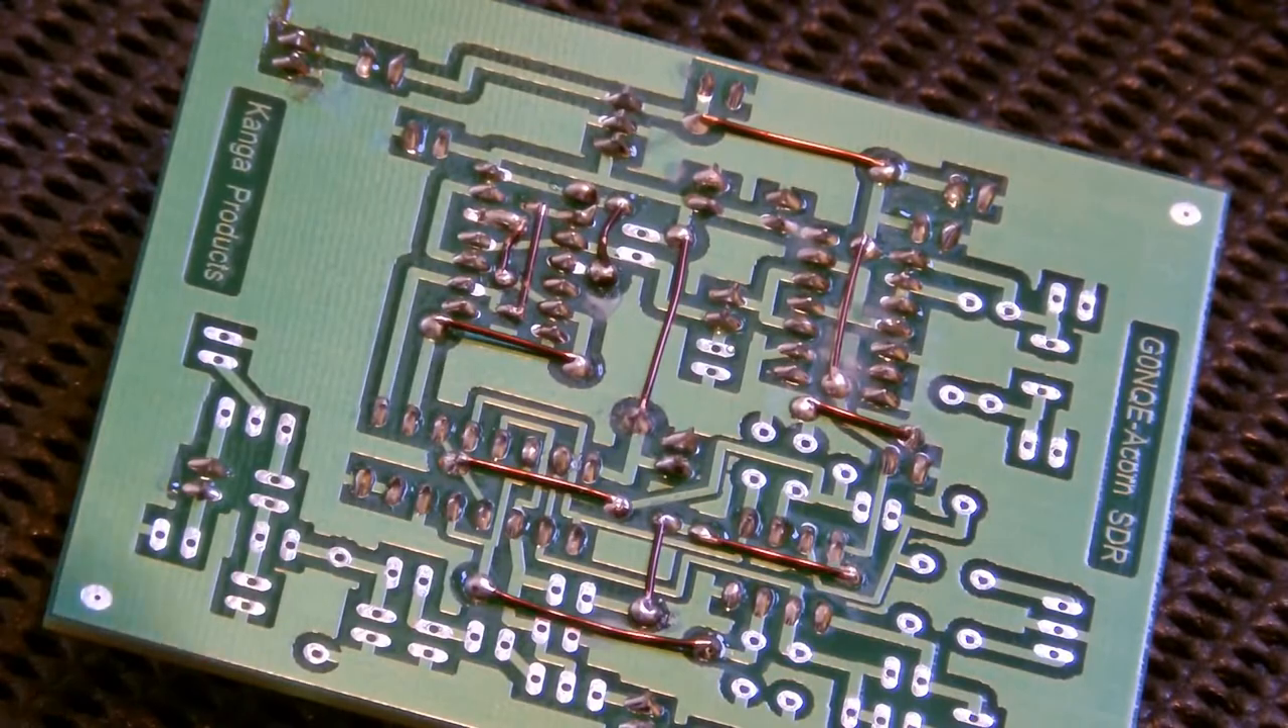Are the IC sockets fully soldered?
Yes.